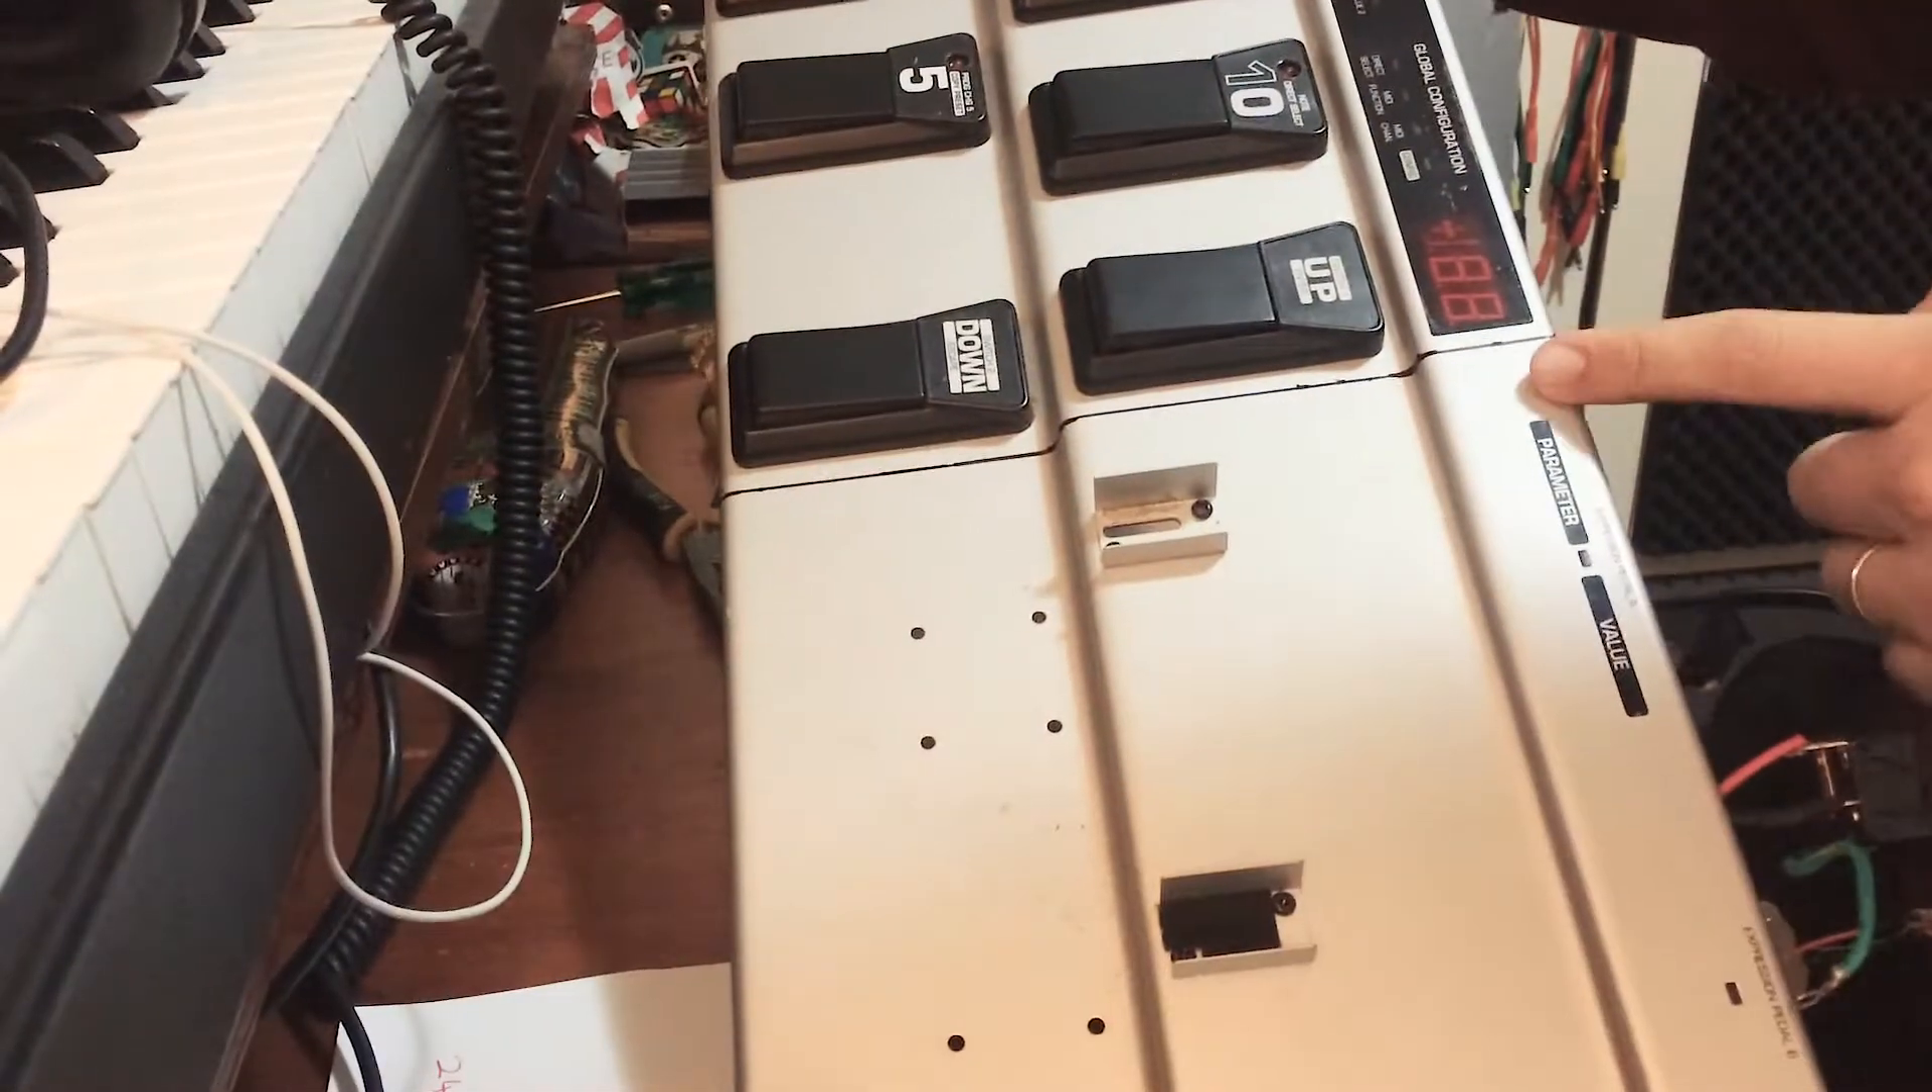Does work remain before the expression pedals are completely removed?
No.